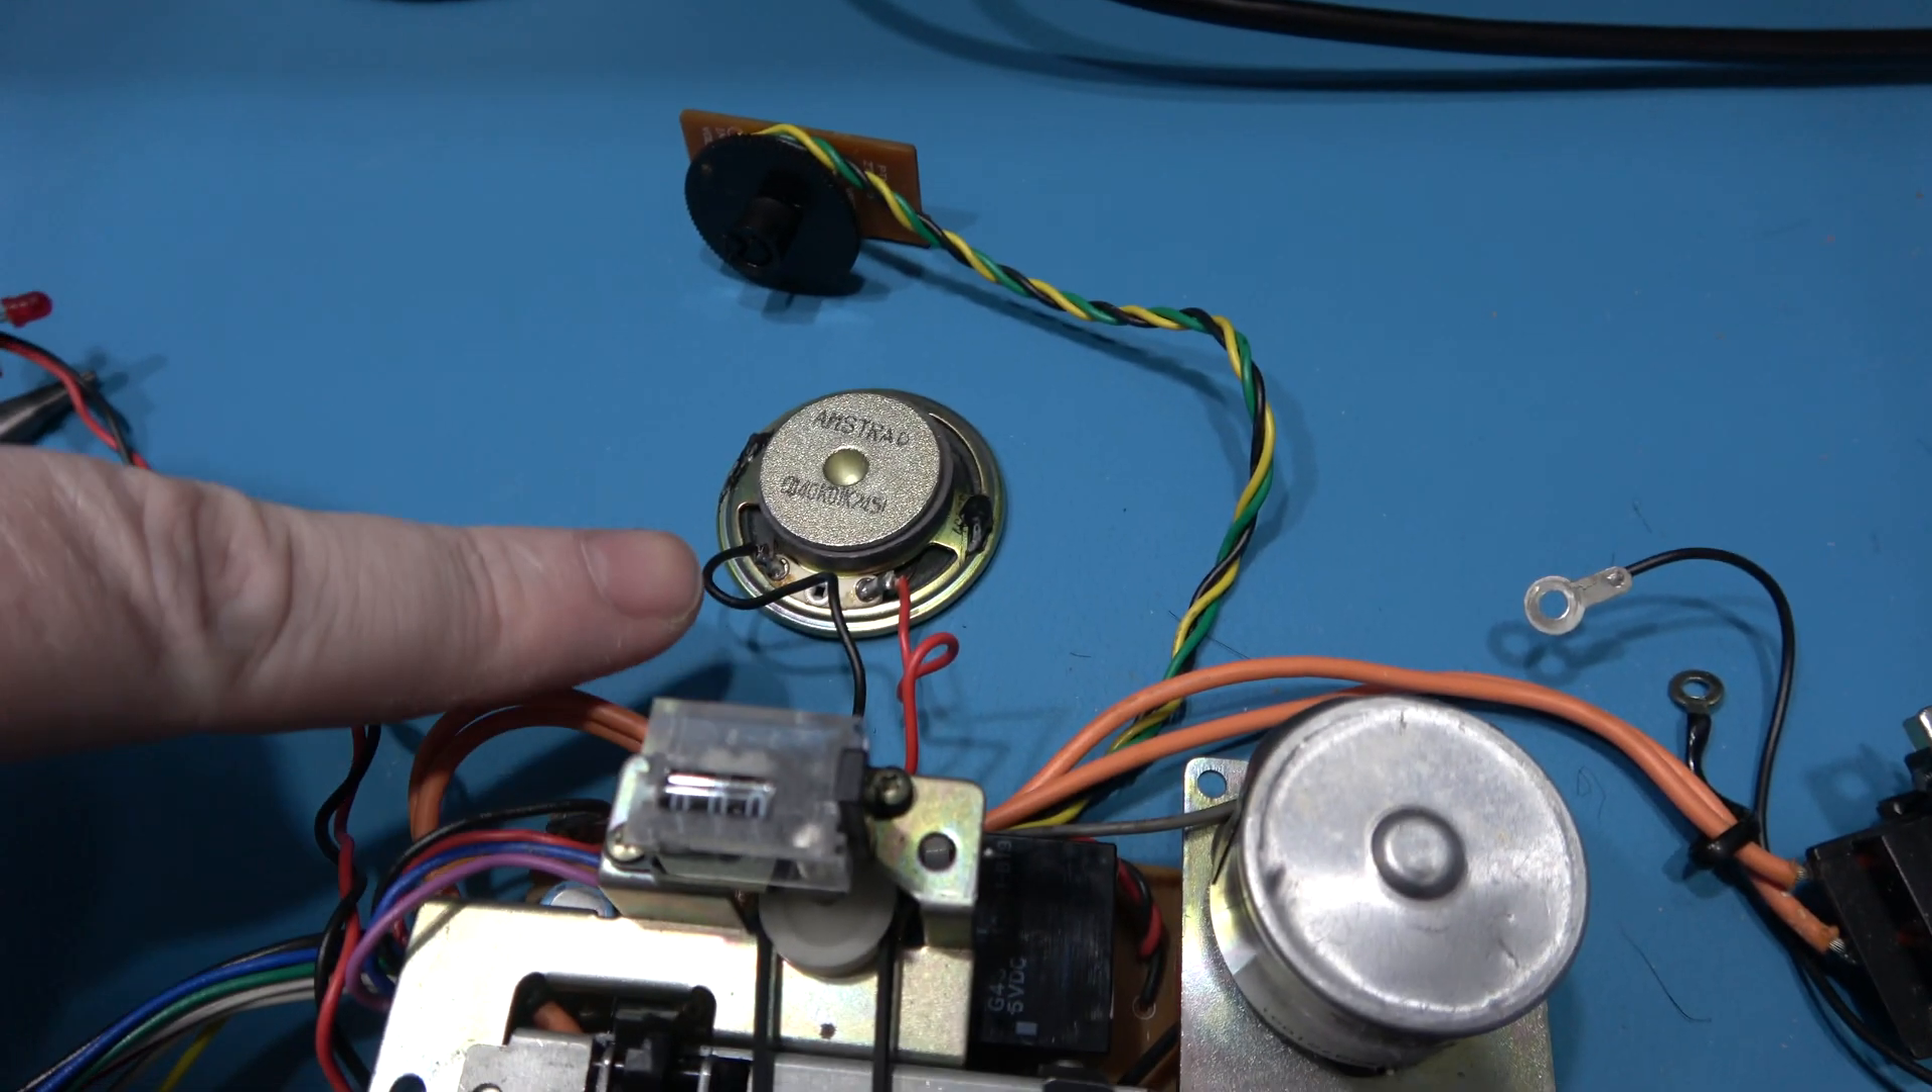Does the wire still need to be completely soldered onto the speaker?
No.